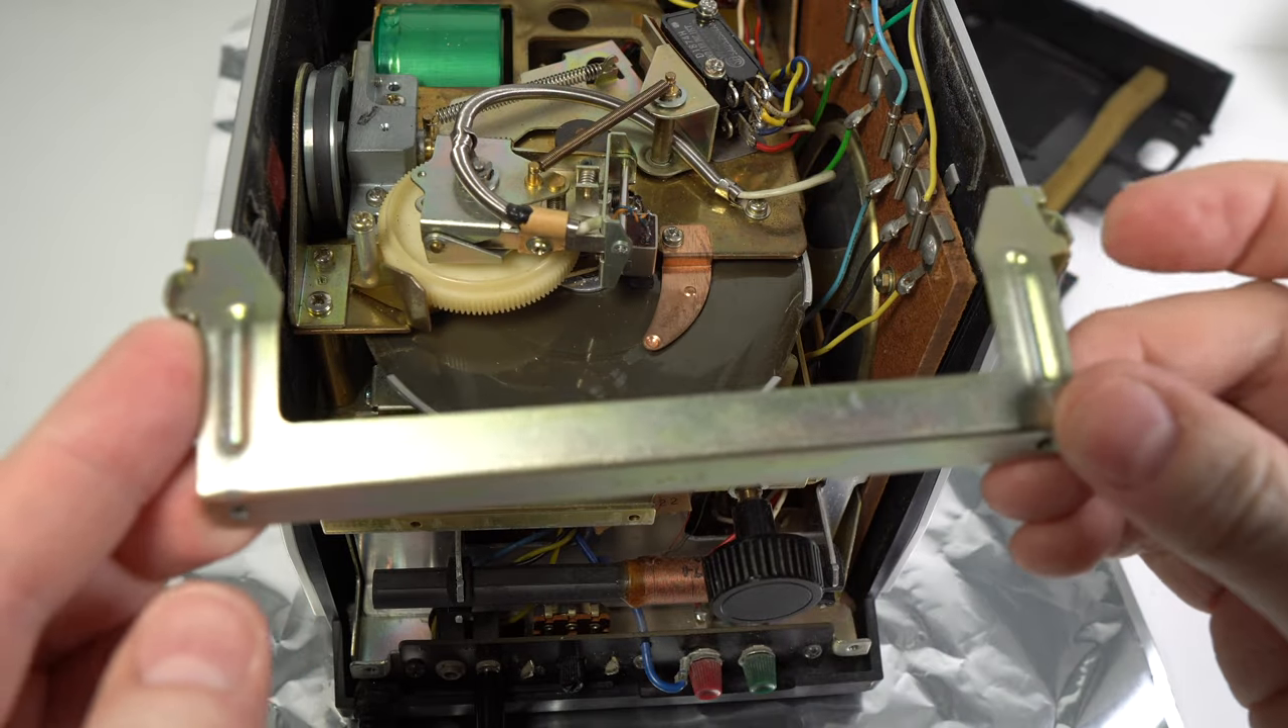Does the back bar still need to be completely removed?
No.